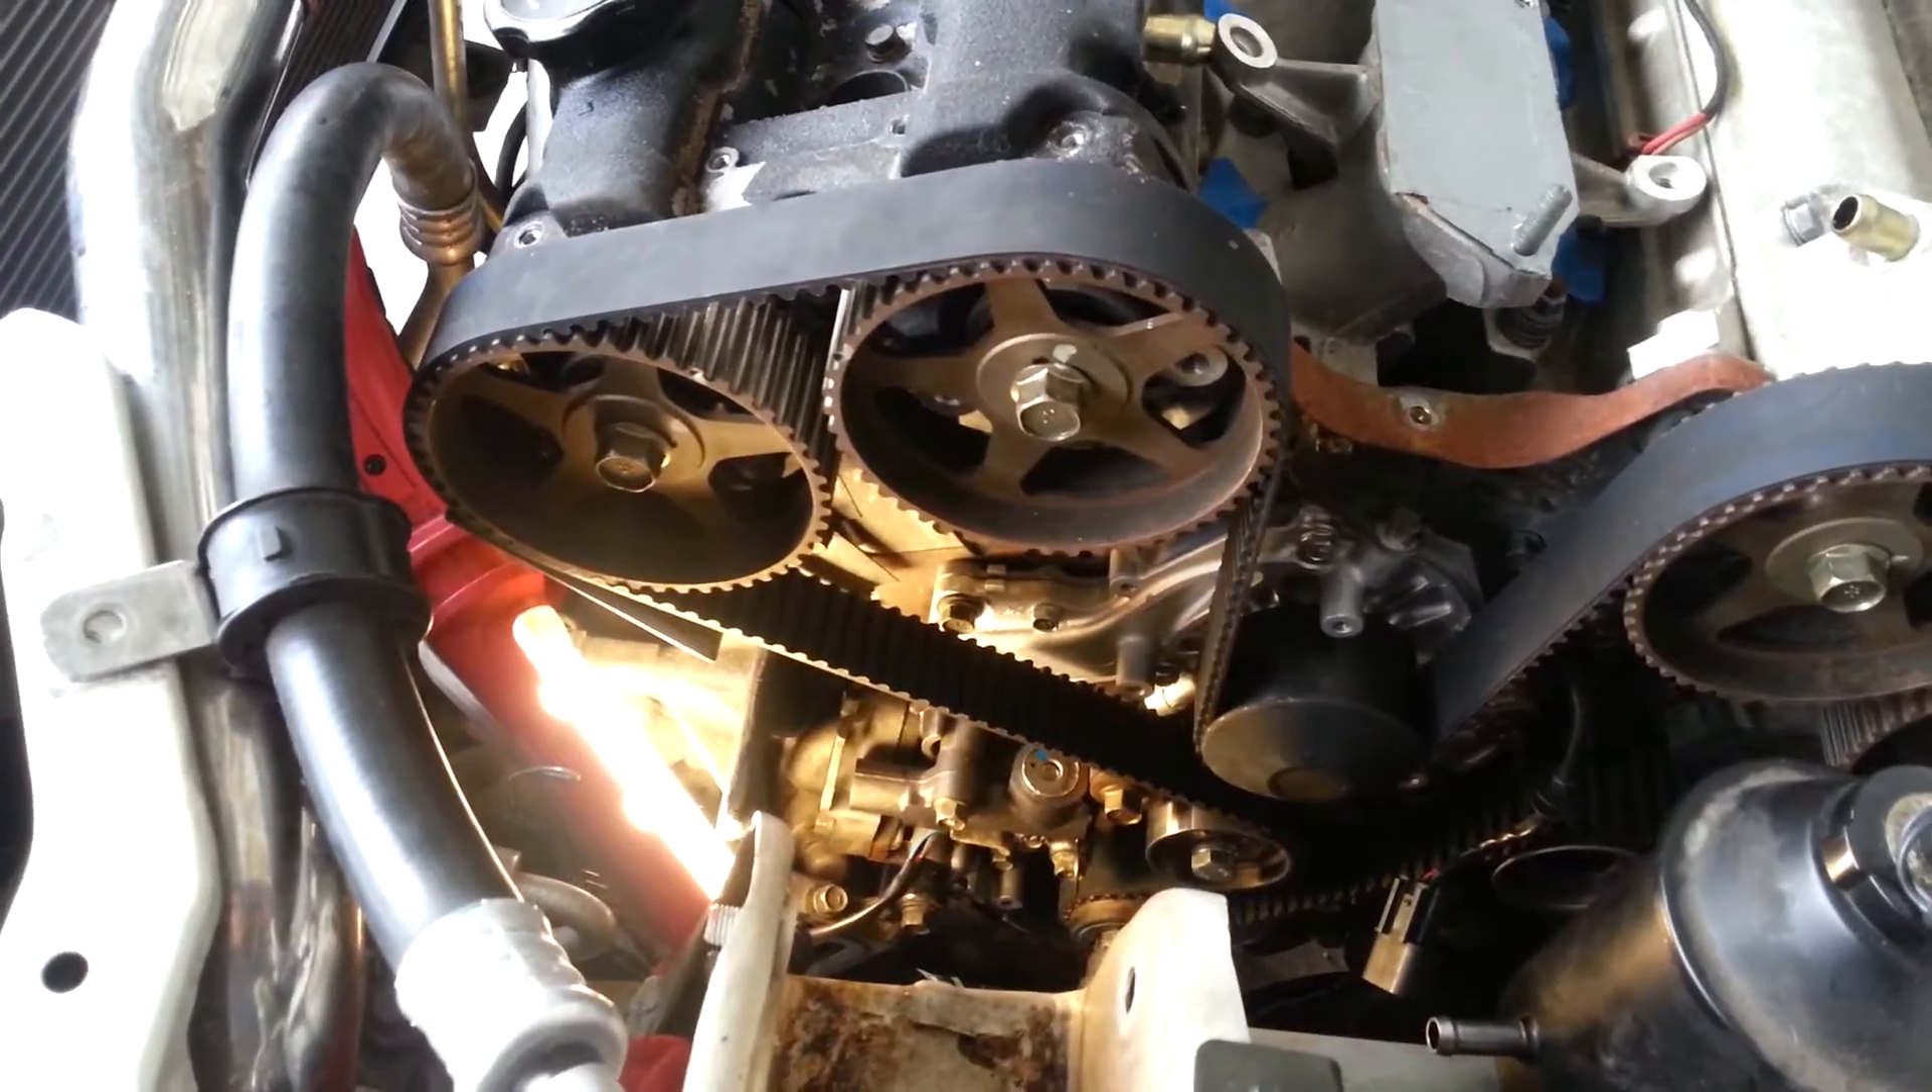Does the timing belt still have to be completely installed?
No.